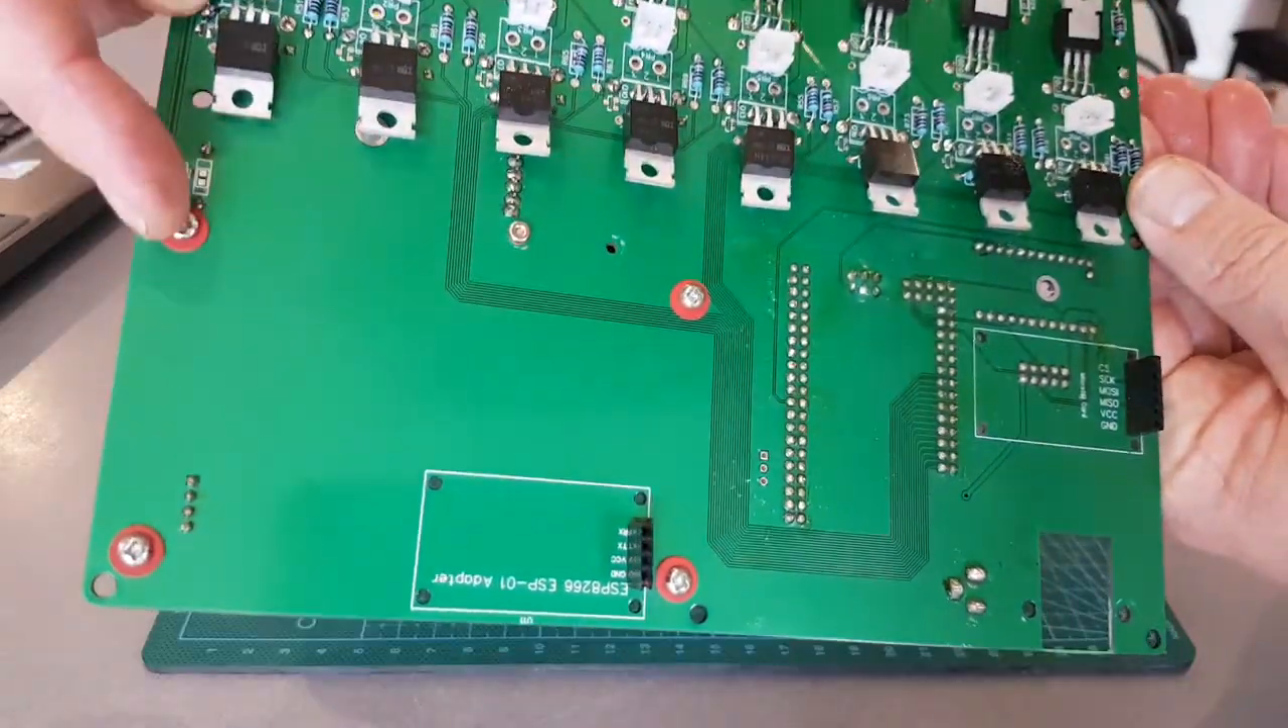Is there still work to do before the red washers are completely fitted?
No.